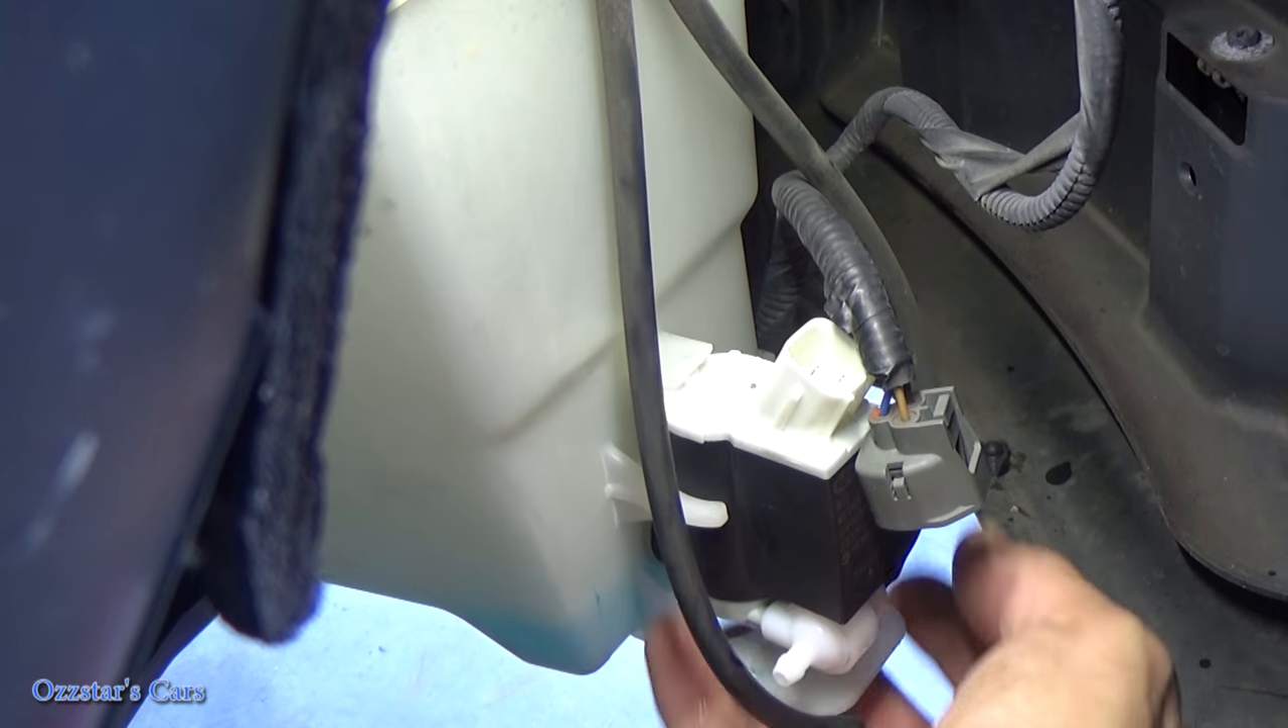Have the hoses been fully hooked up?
No.